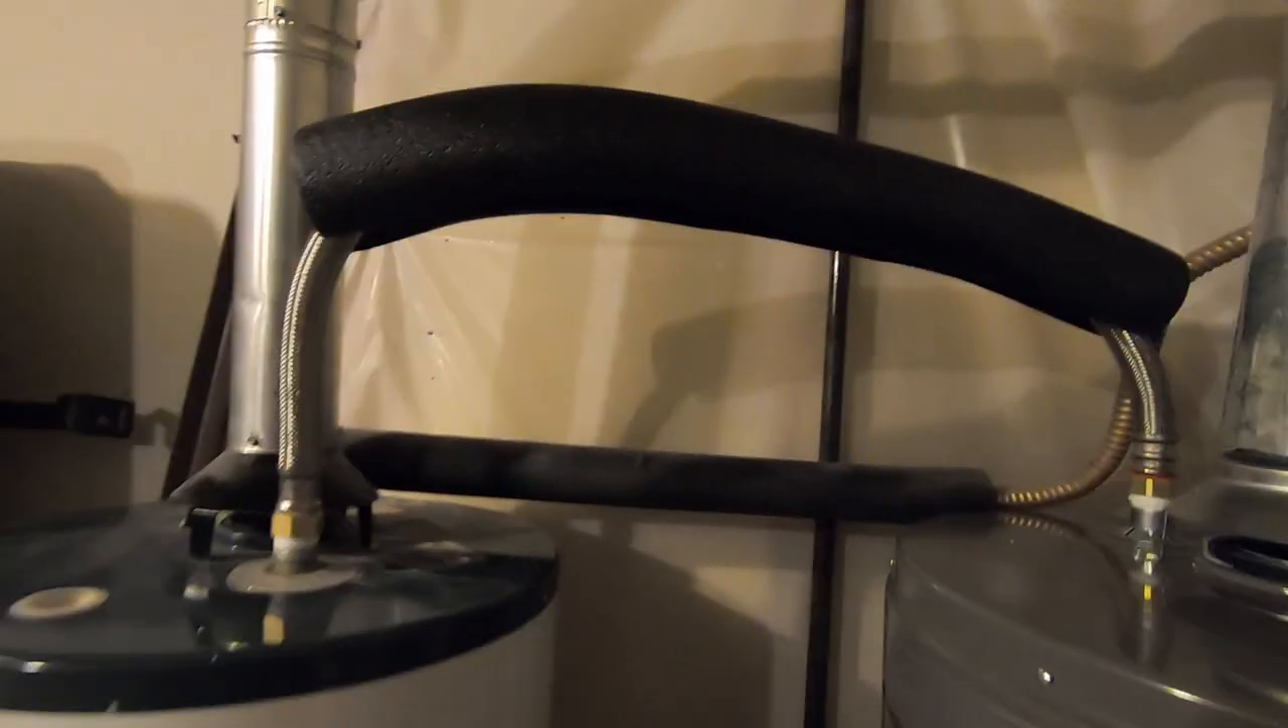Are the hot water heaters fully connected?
Yes.